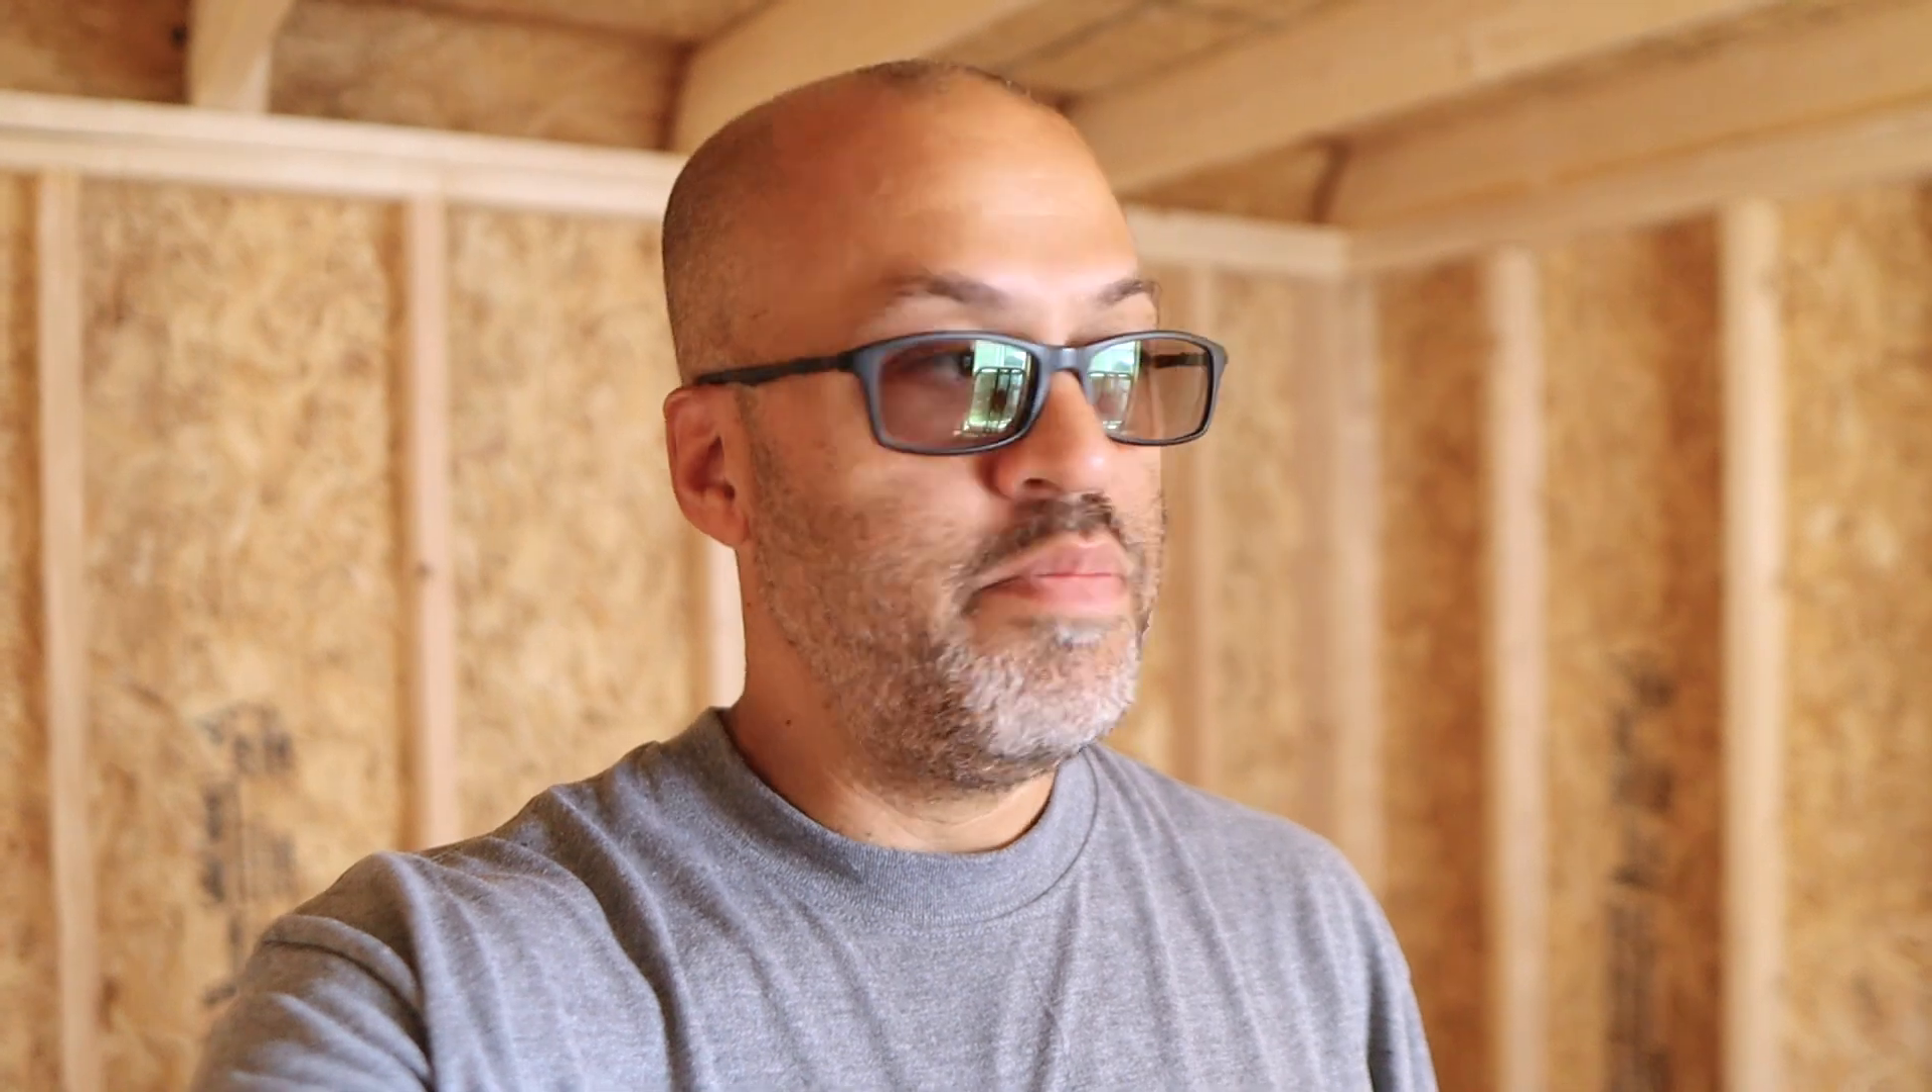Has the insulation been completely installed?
No.